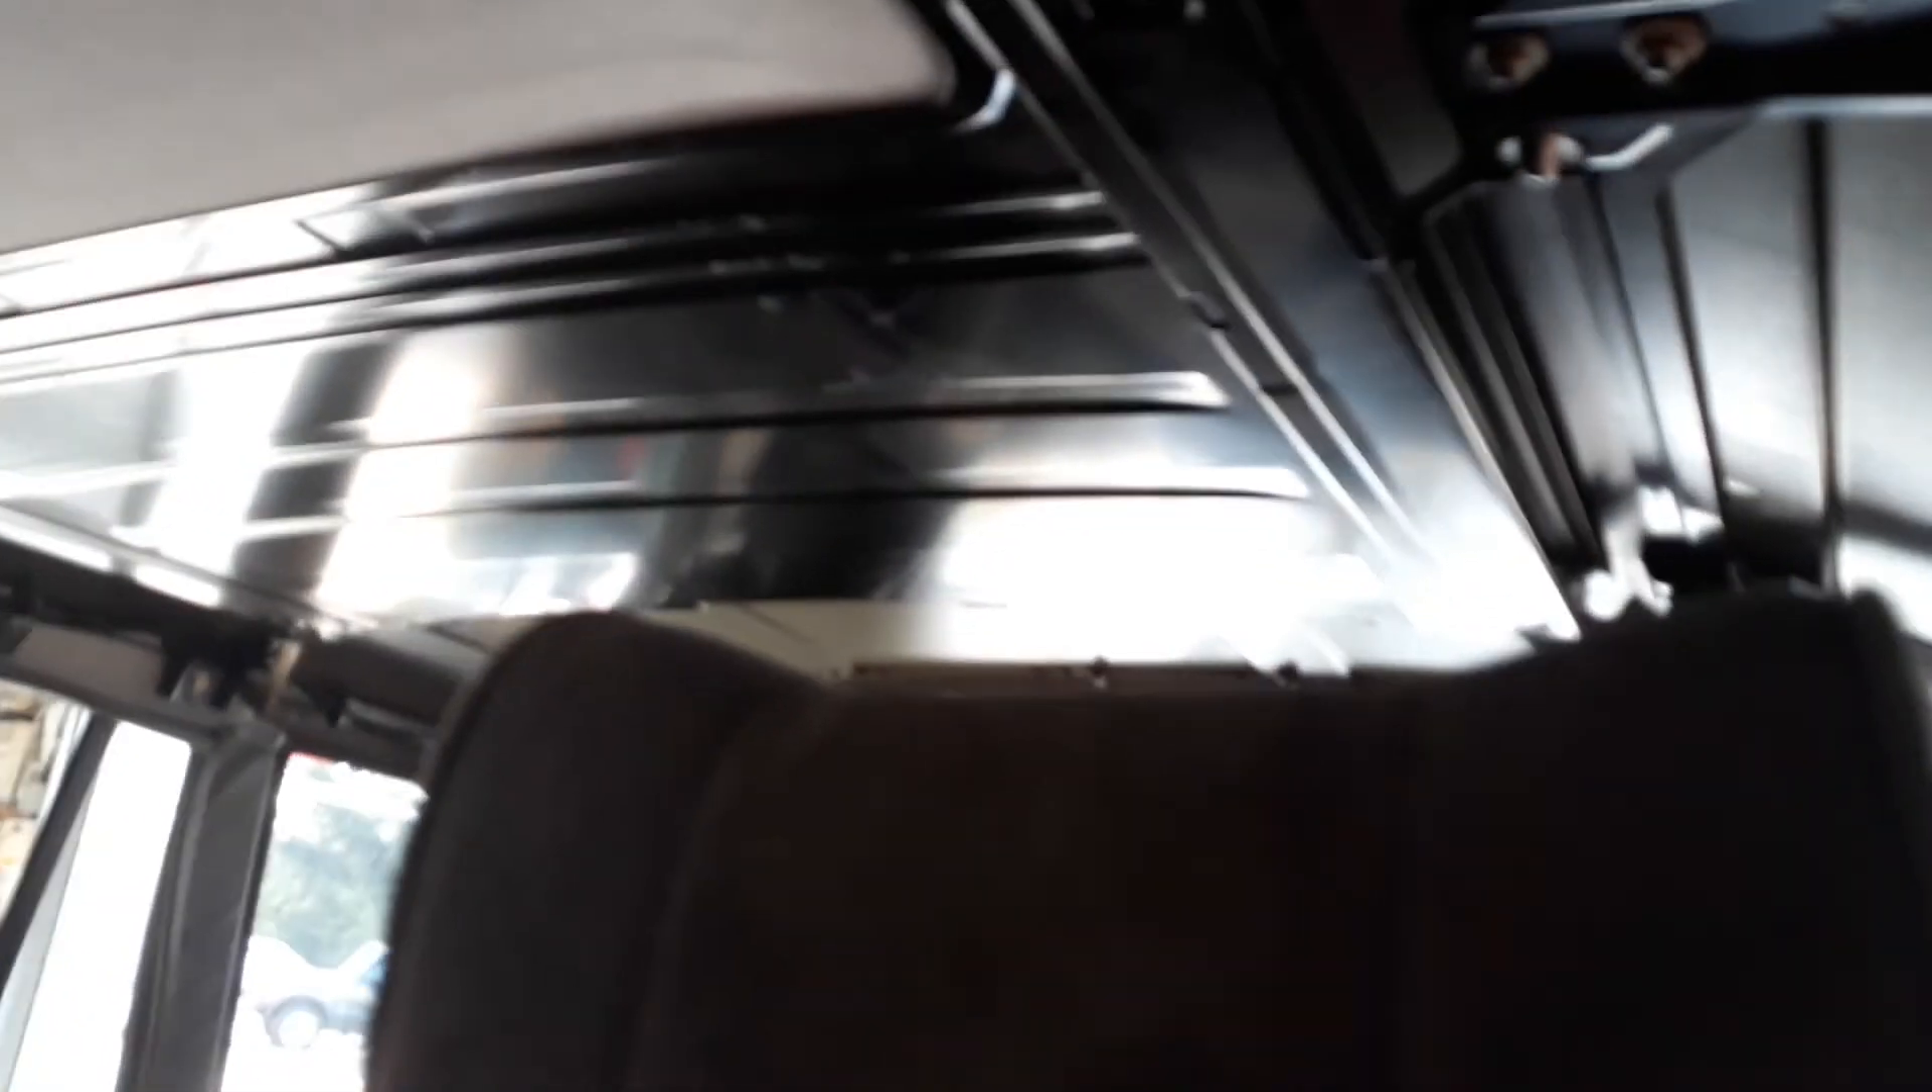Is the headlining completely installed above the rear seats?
No.